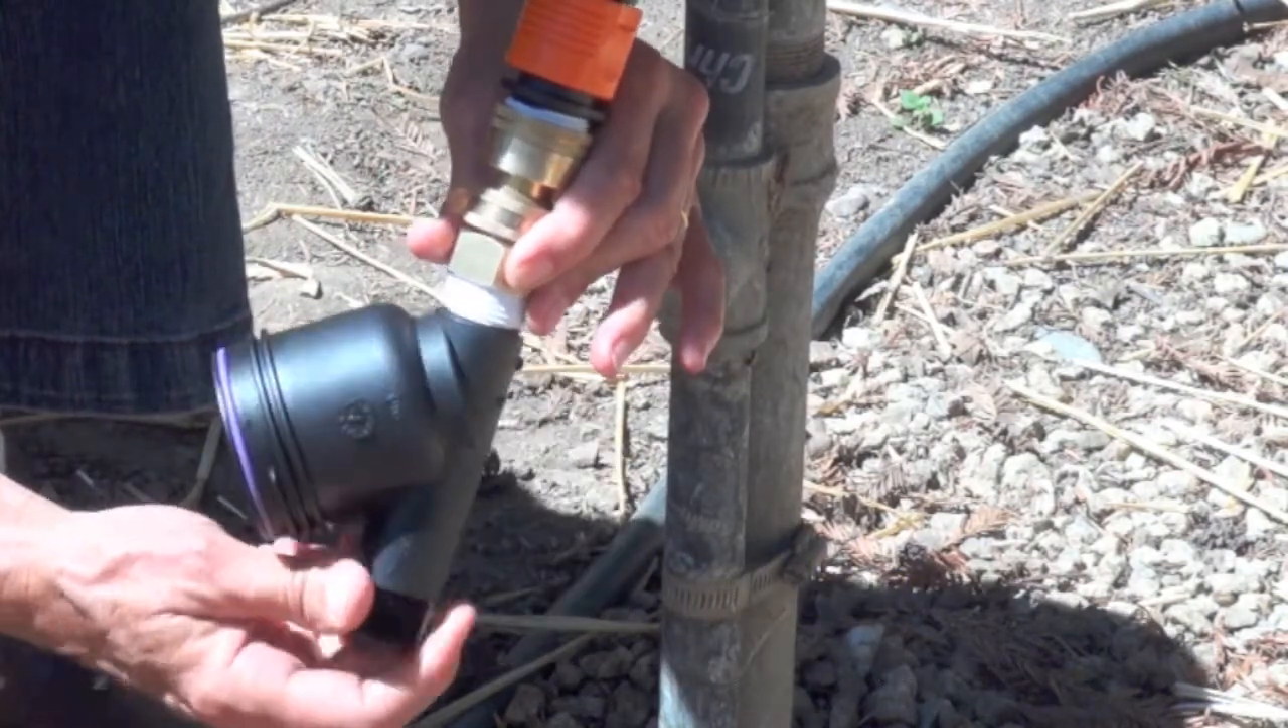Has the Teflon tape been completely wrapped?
Yes.